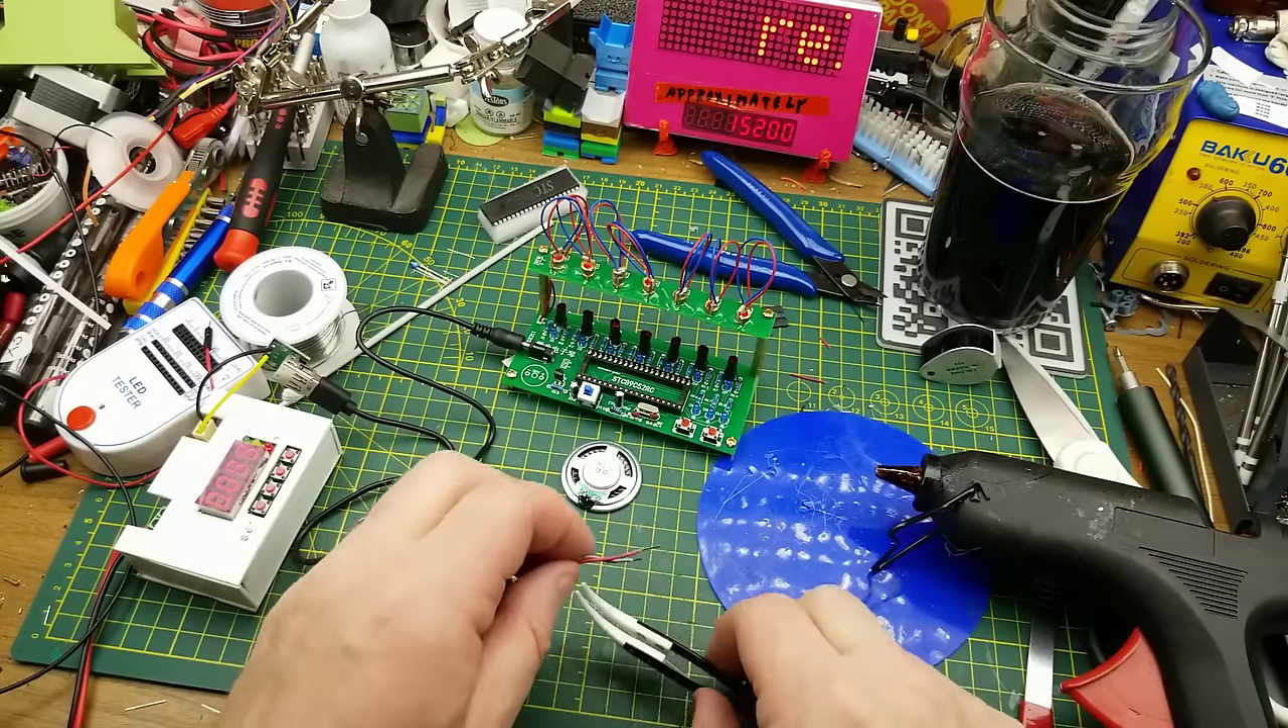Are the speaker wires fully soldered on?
No.